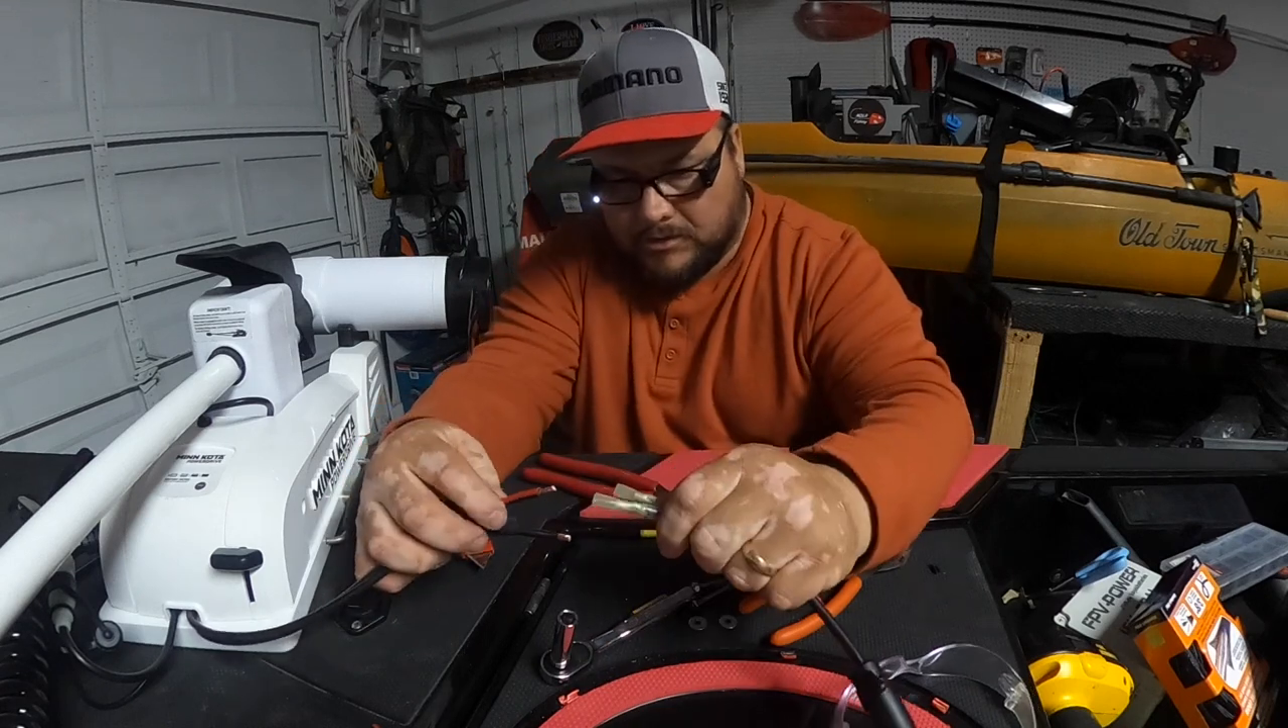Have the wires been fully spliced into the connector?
No.